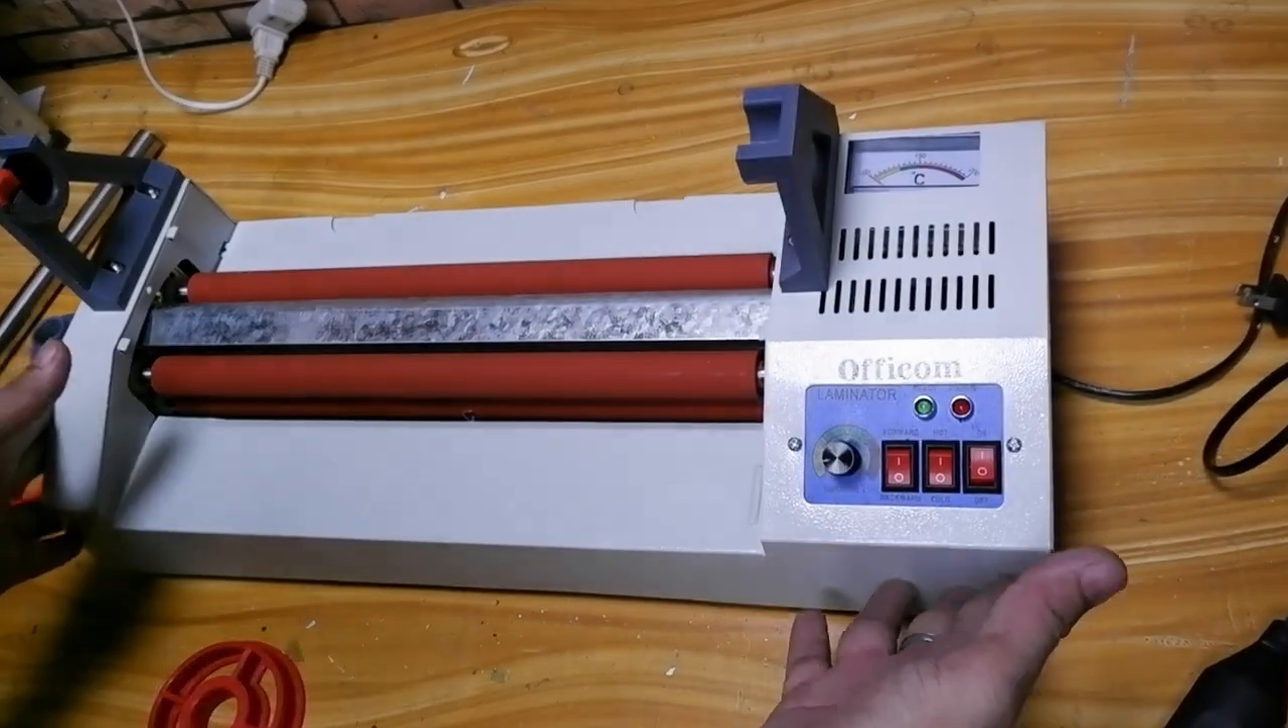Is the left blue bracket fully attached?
Yes.